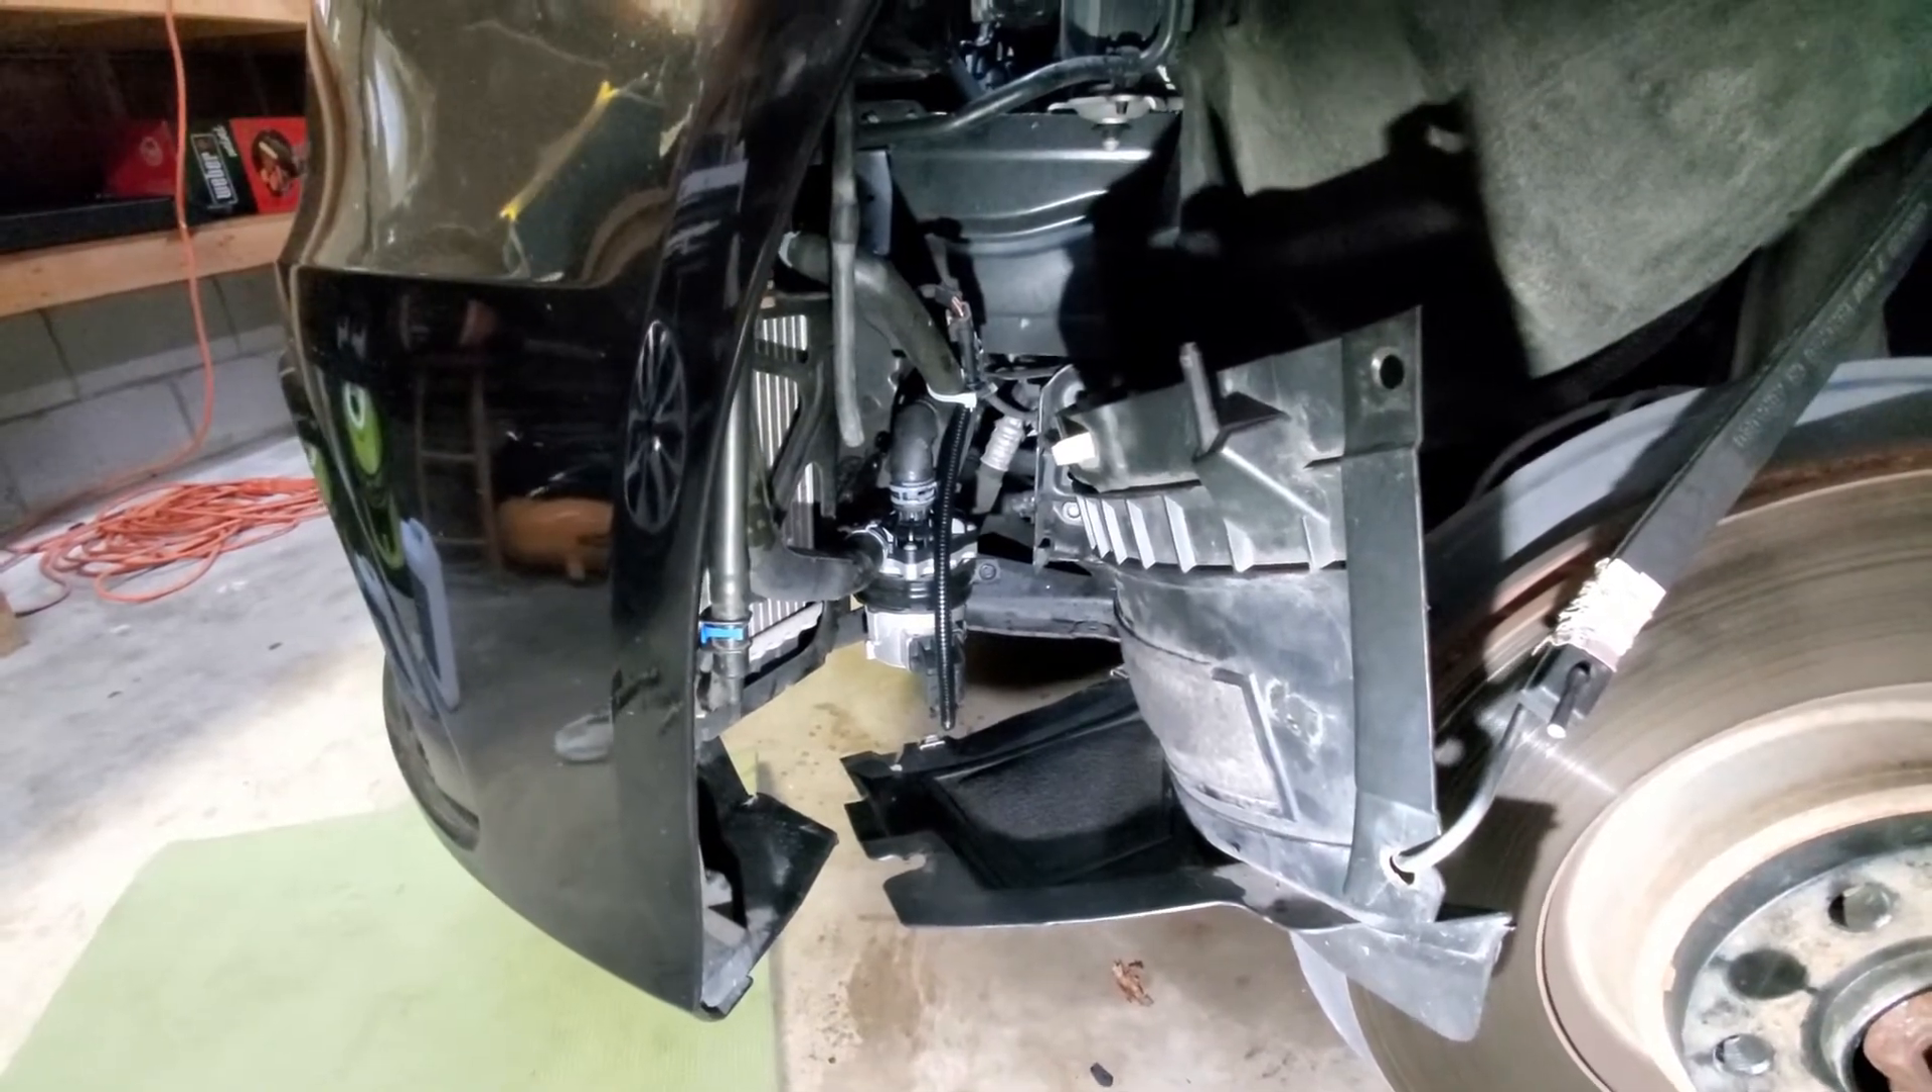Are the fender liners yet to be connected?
Yes.